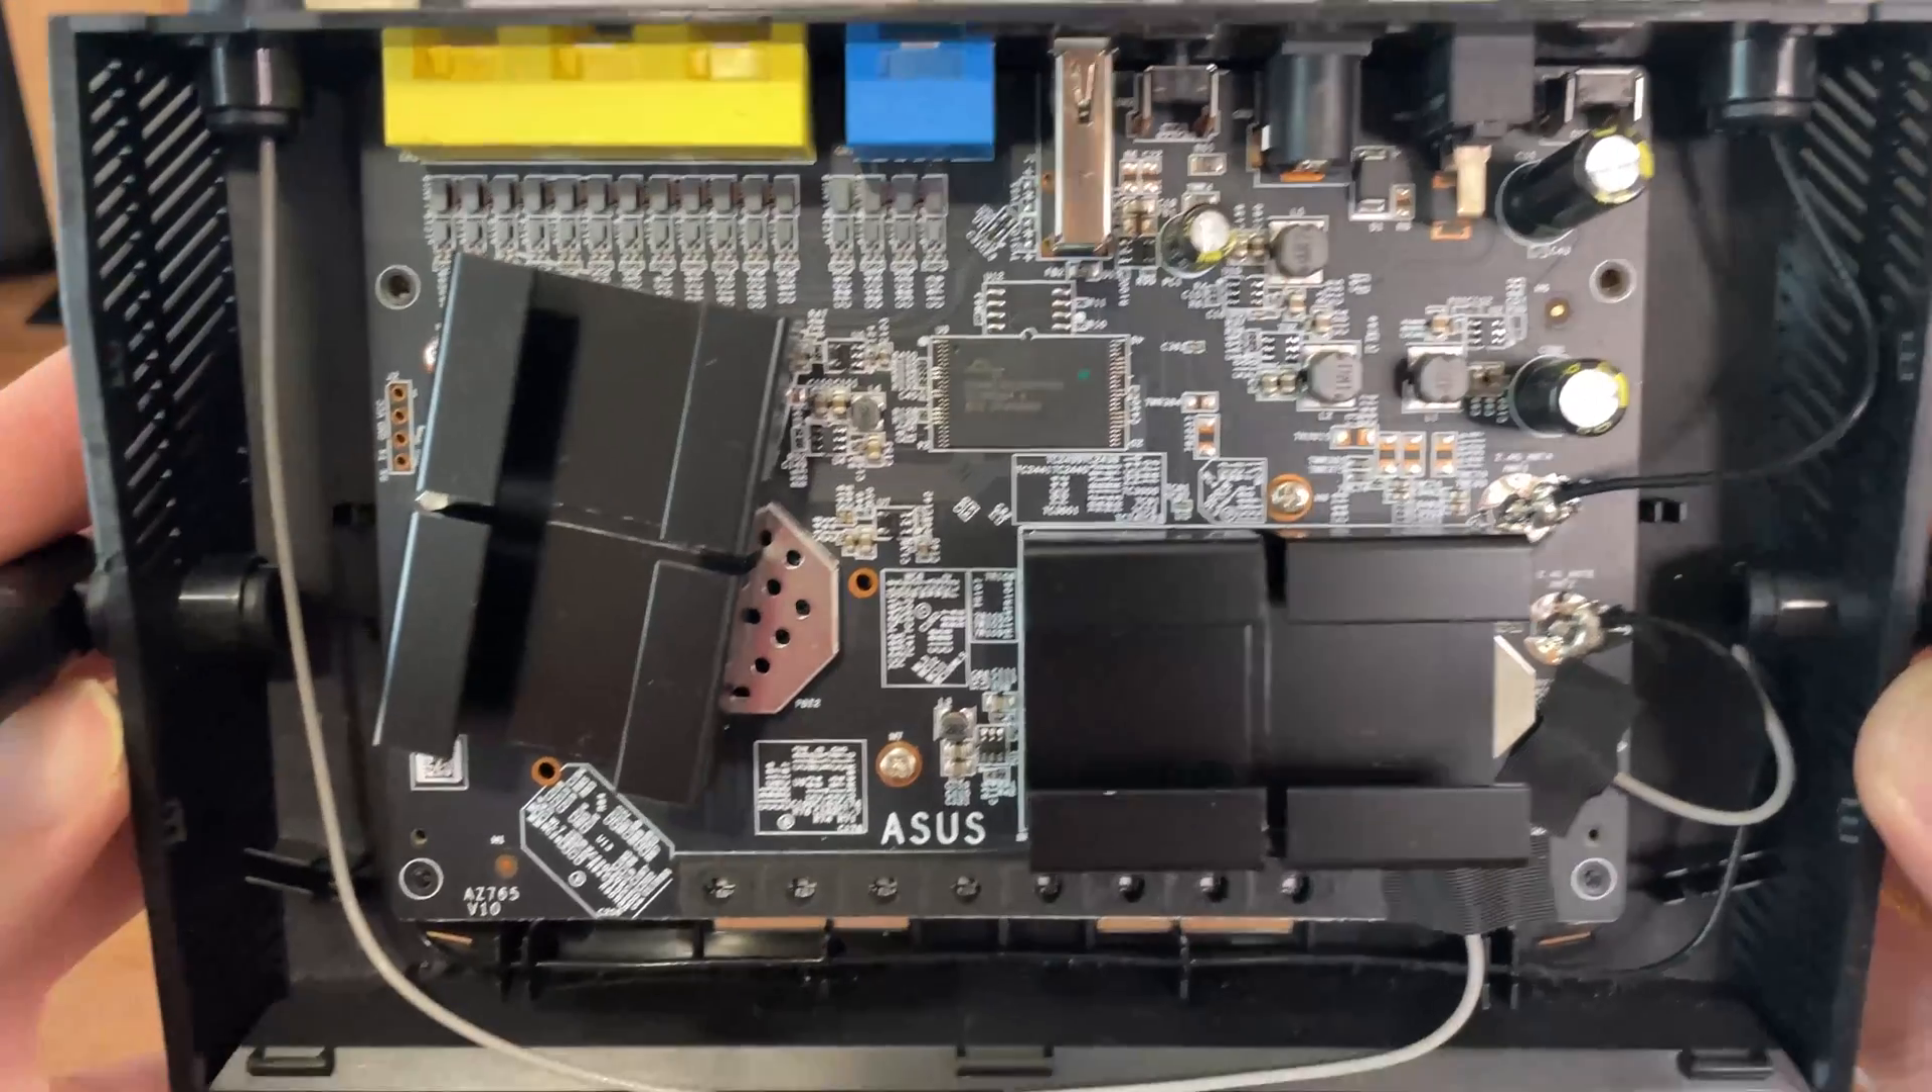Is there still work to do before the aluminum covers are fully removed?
Yes.